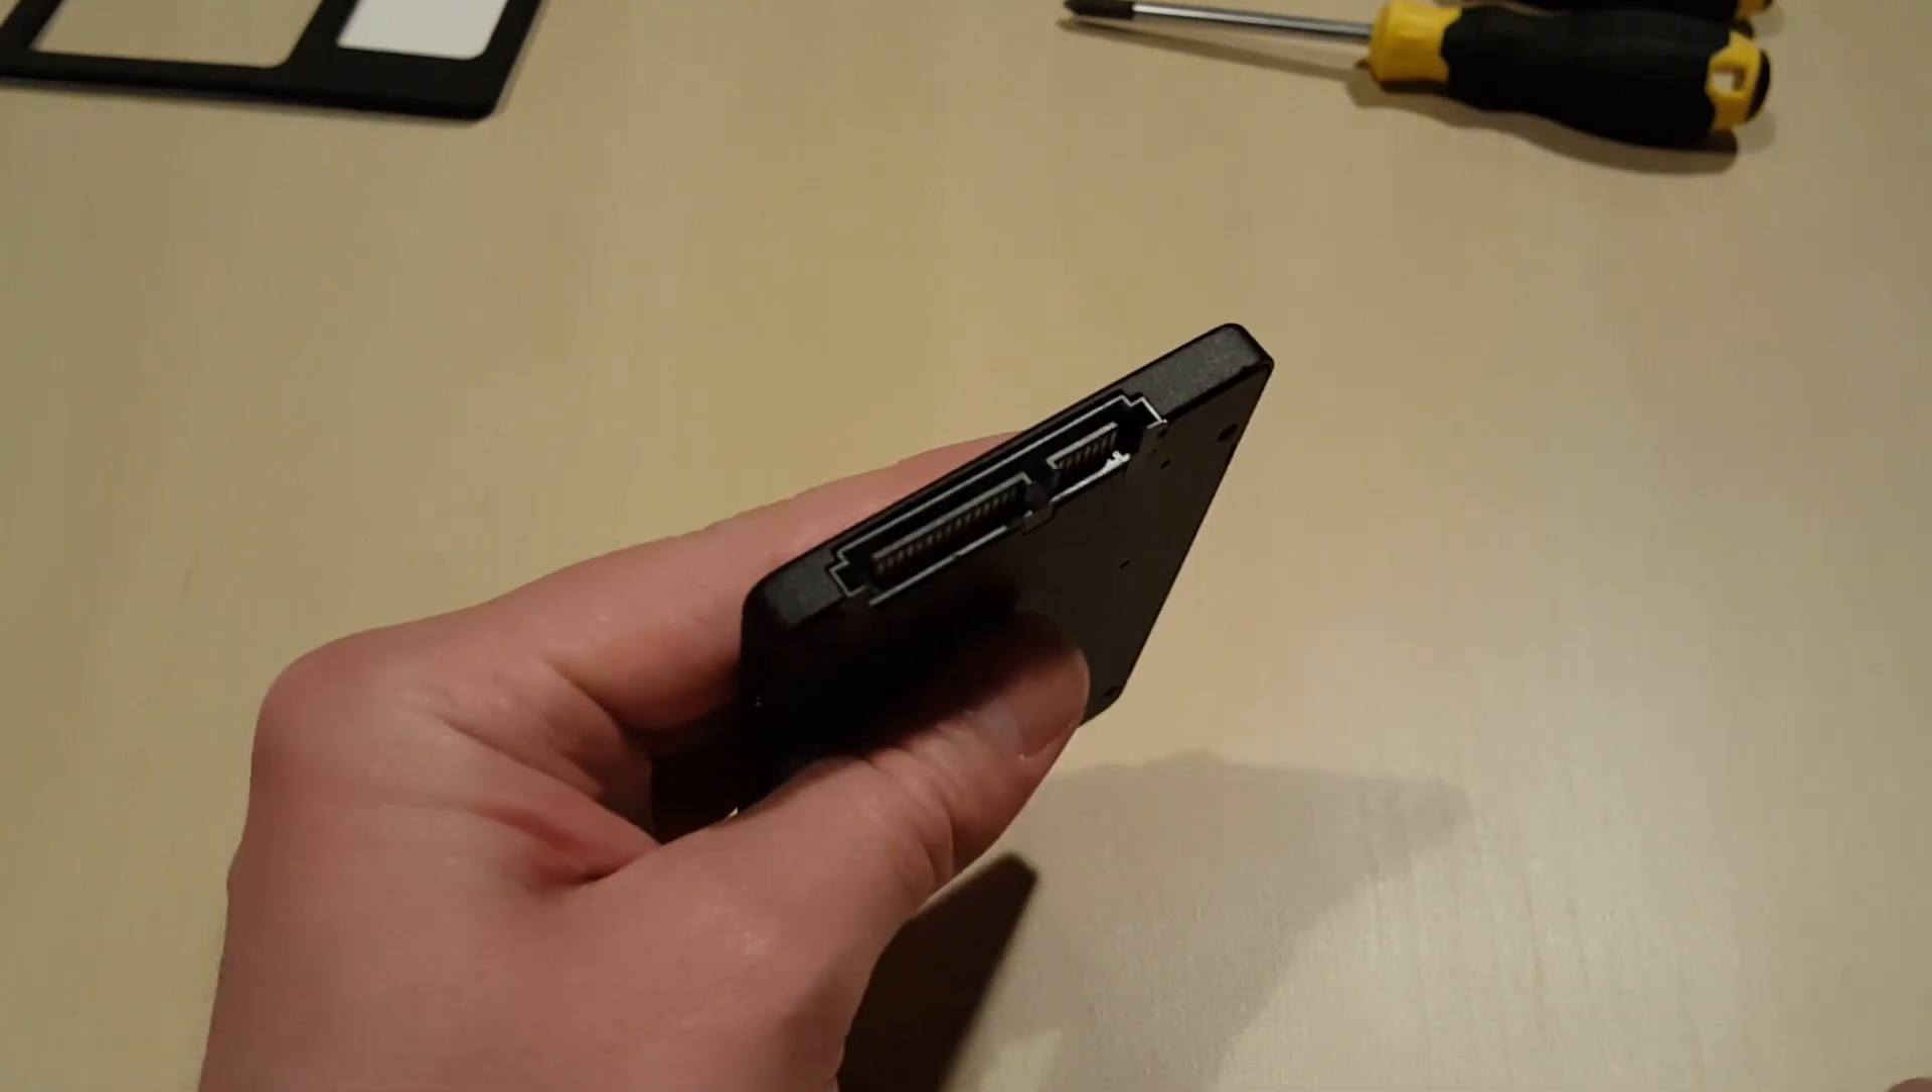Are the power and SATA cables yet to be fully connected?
Yes.